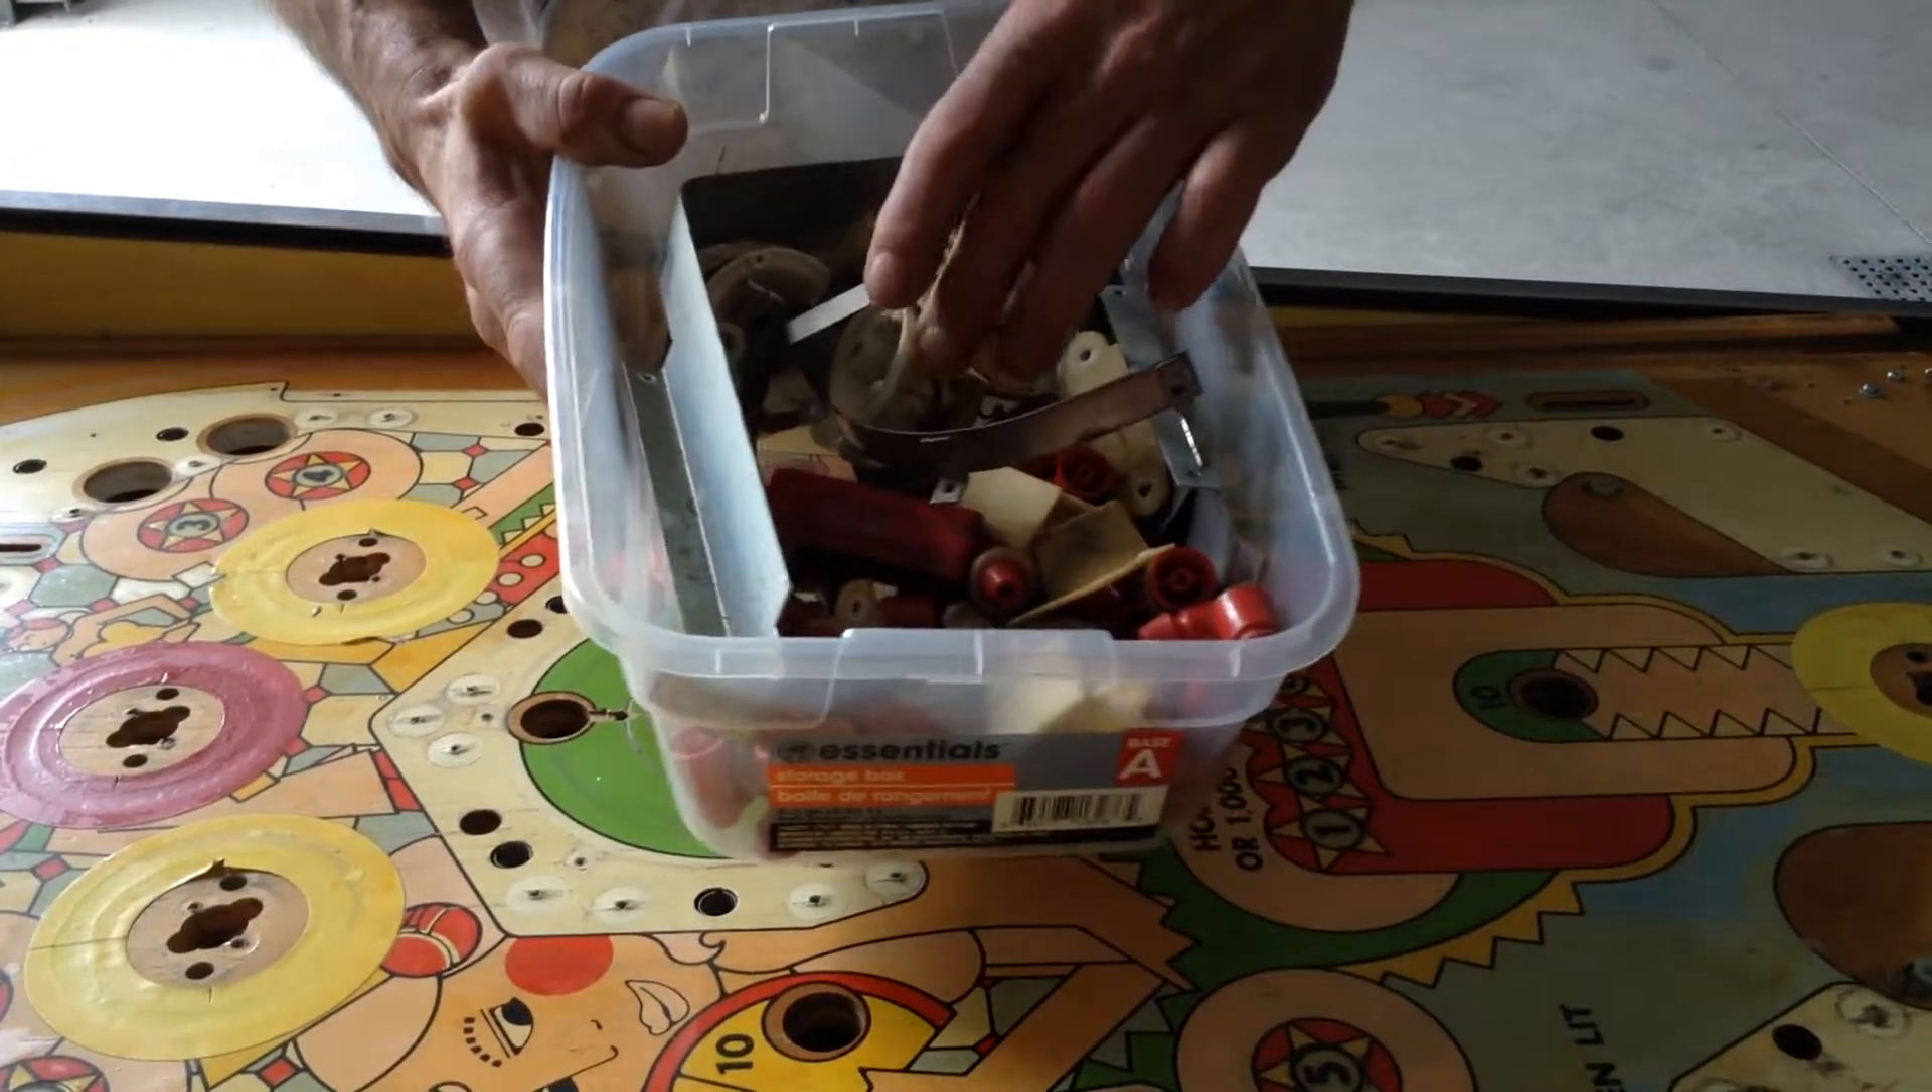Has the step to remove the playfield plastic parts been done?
Yes.